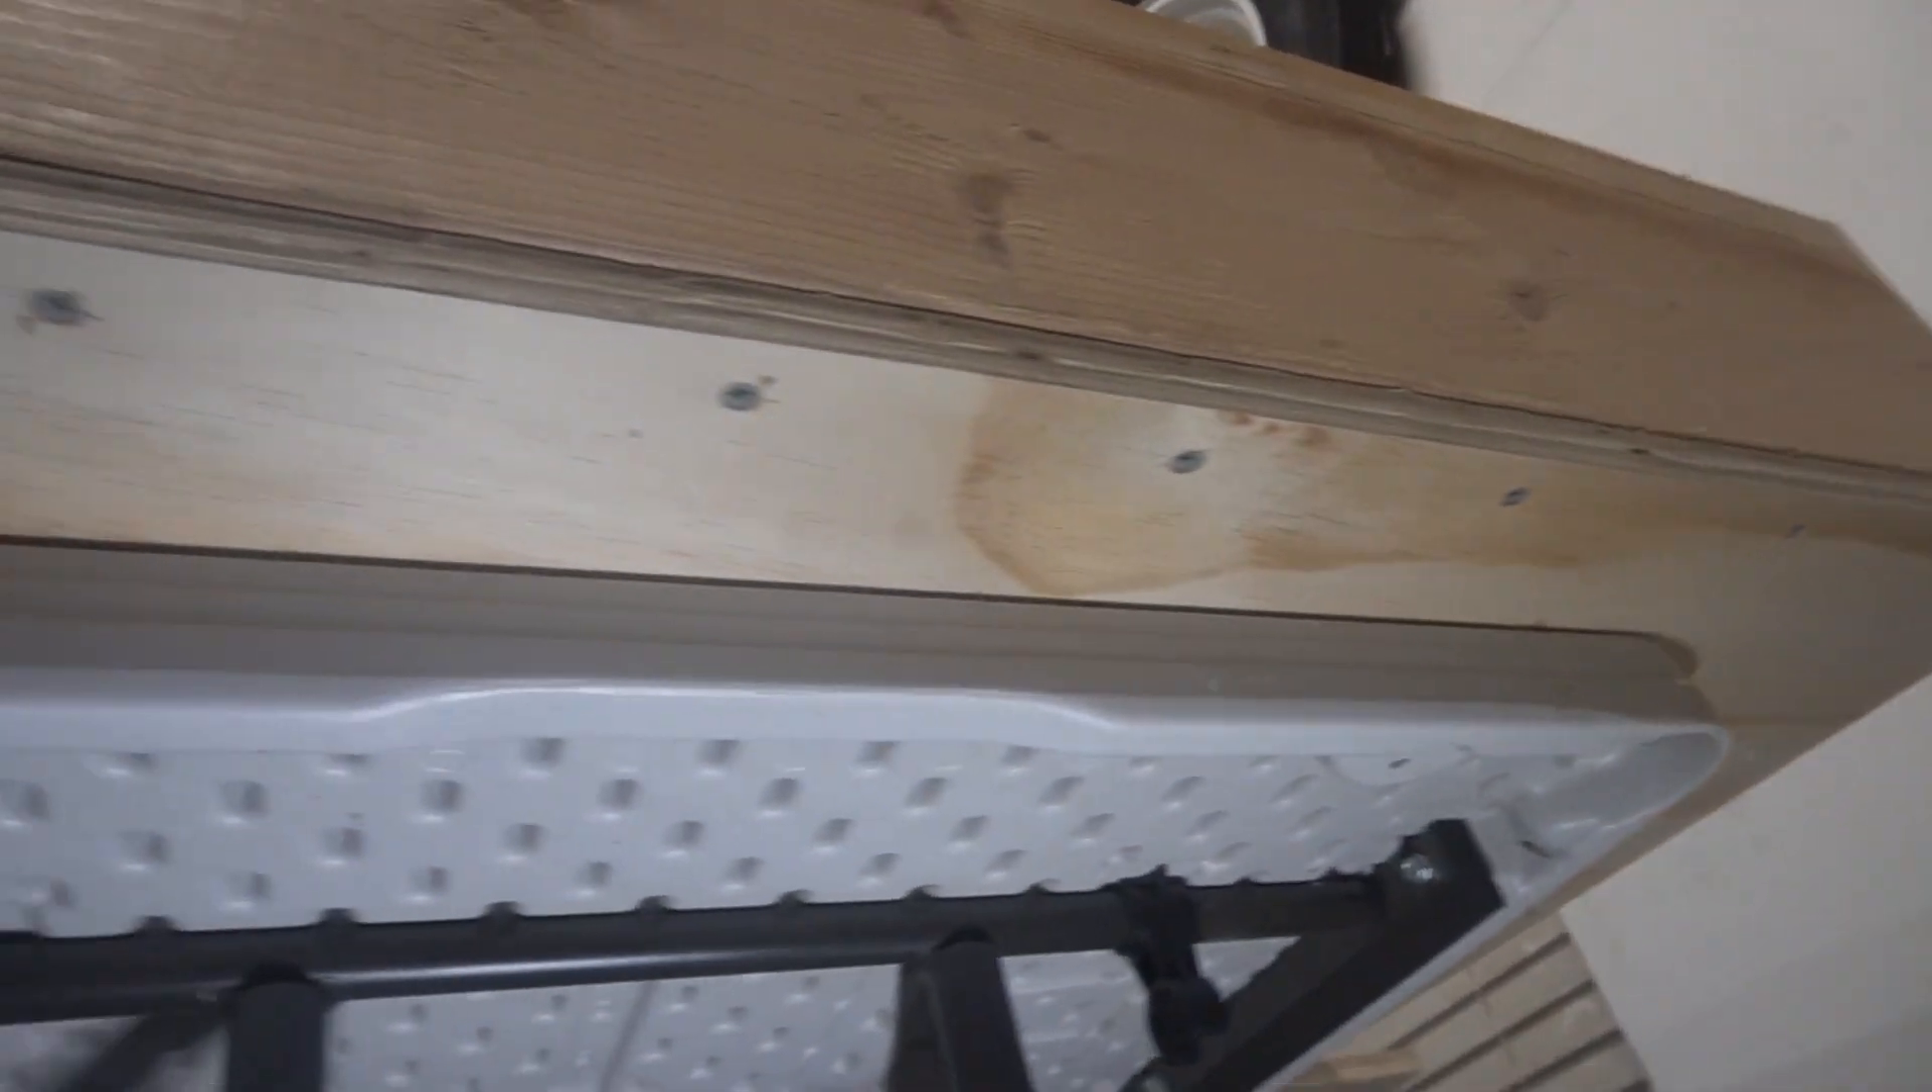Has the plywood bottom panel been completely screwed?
Yes.